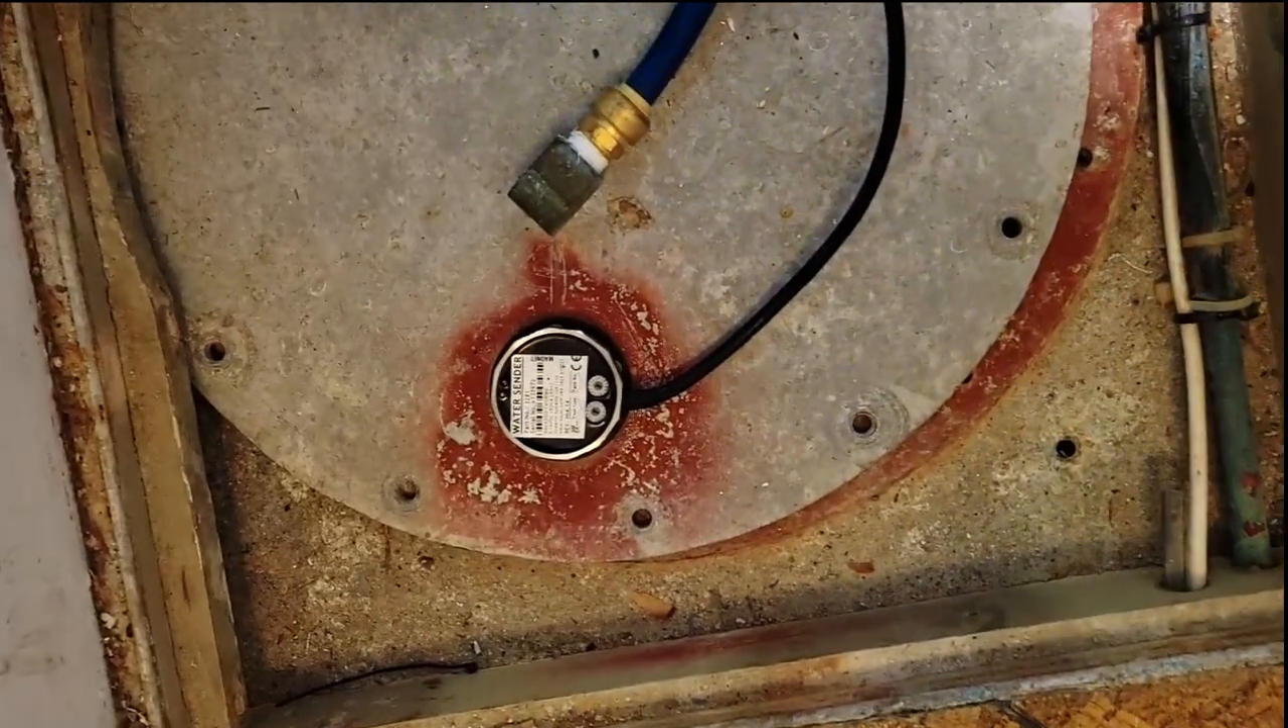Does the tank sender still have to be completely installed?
No.